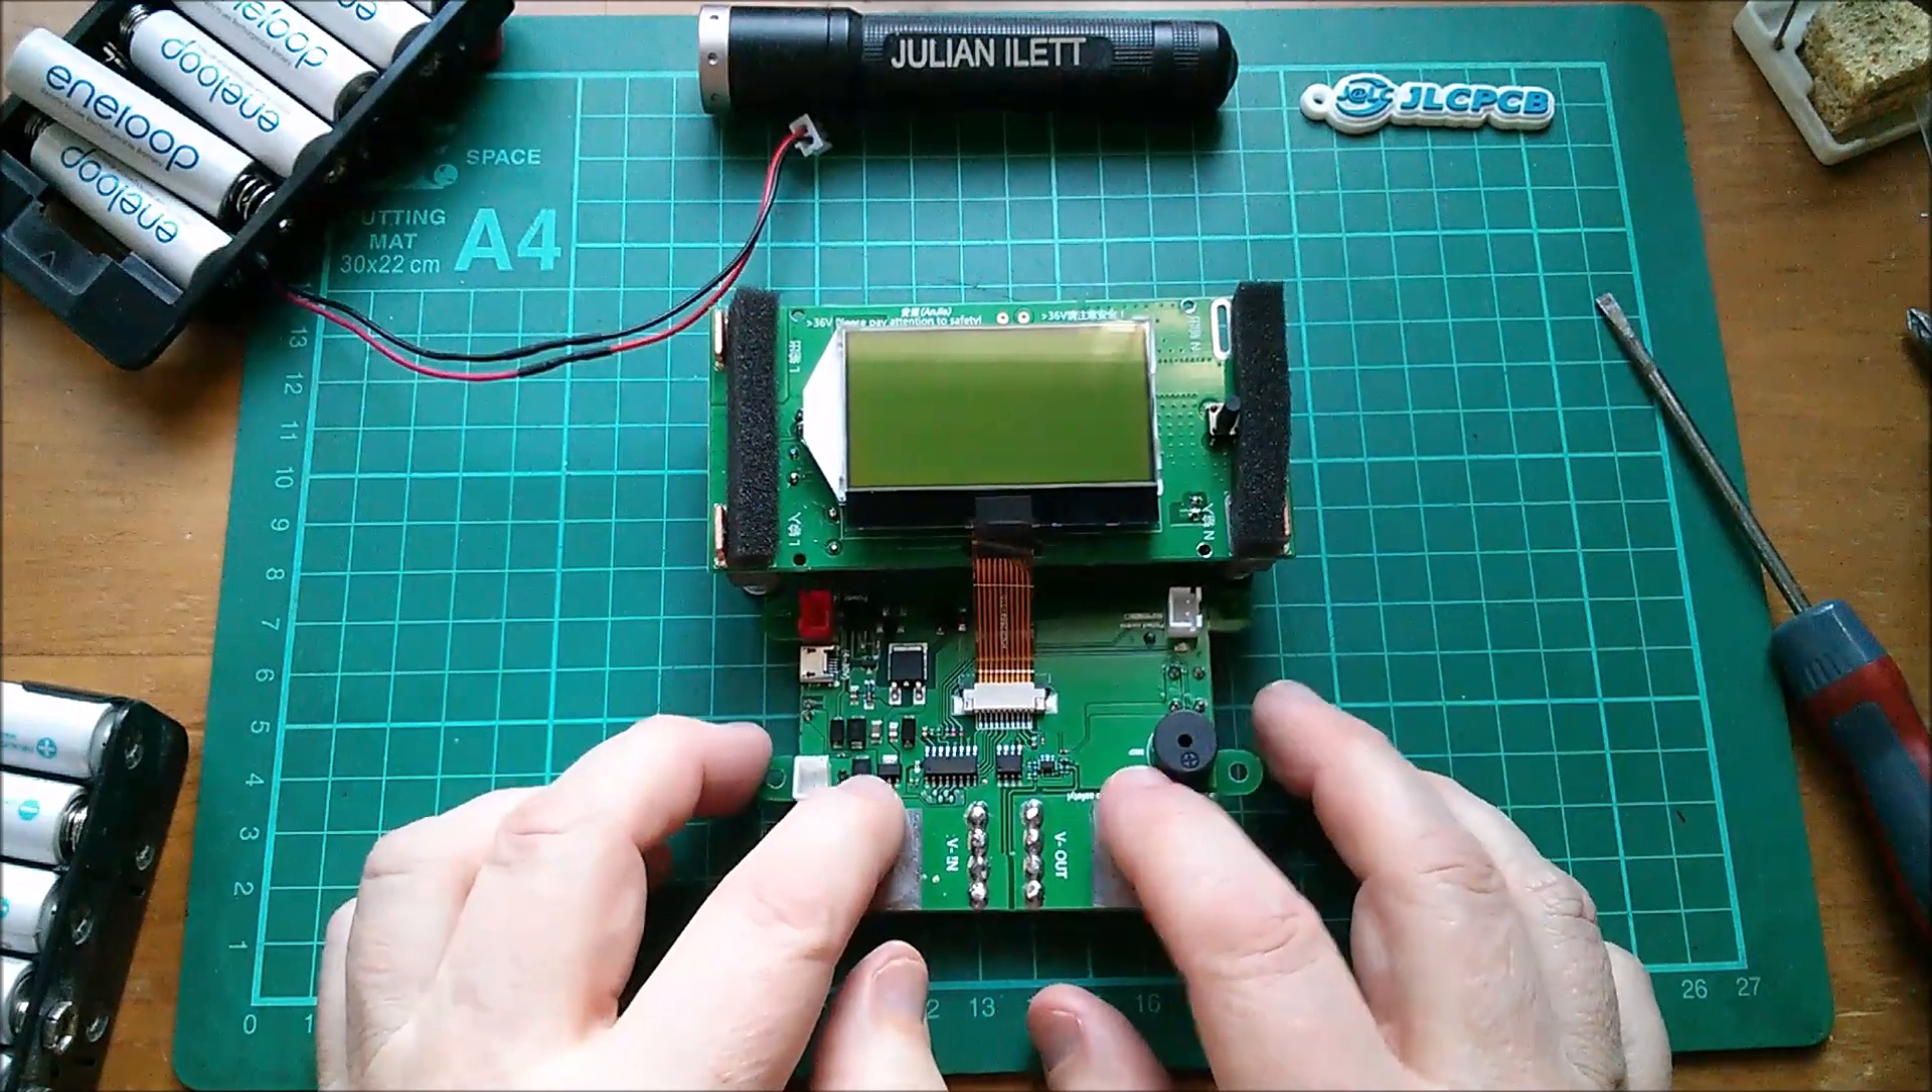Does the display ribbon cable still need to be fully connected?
No.